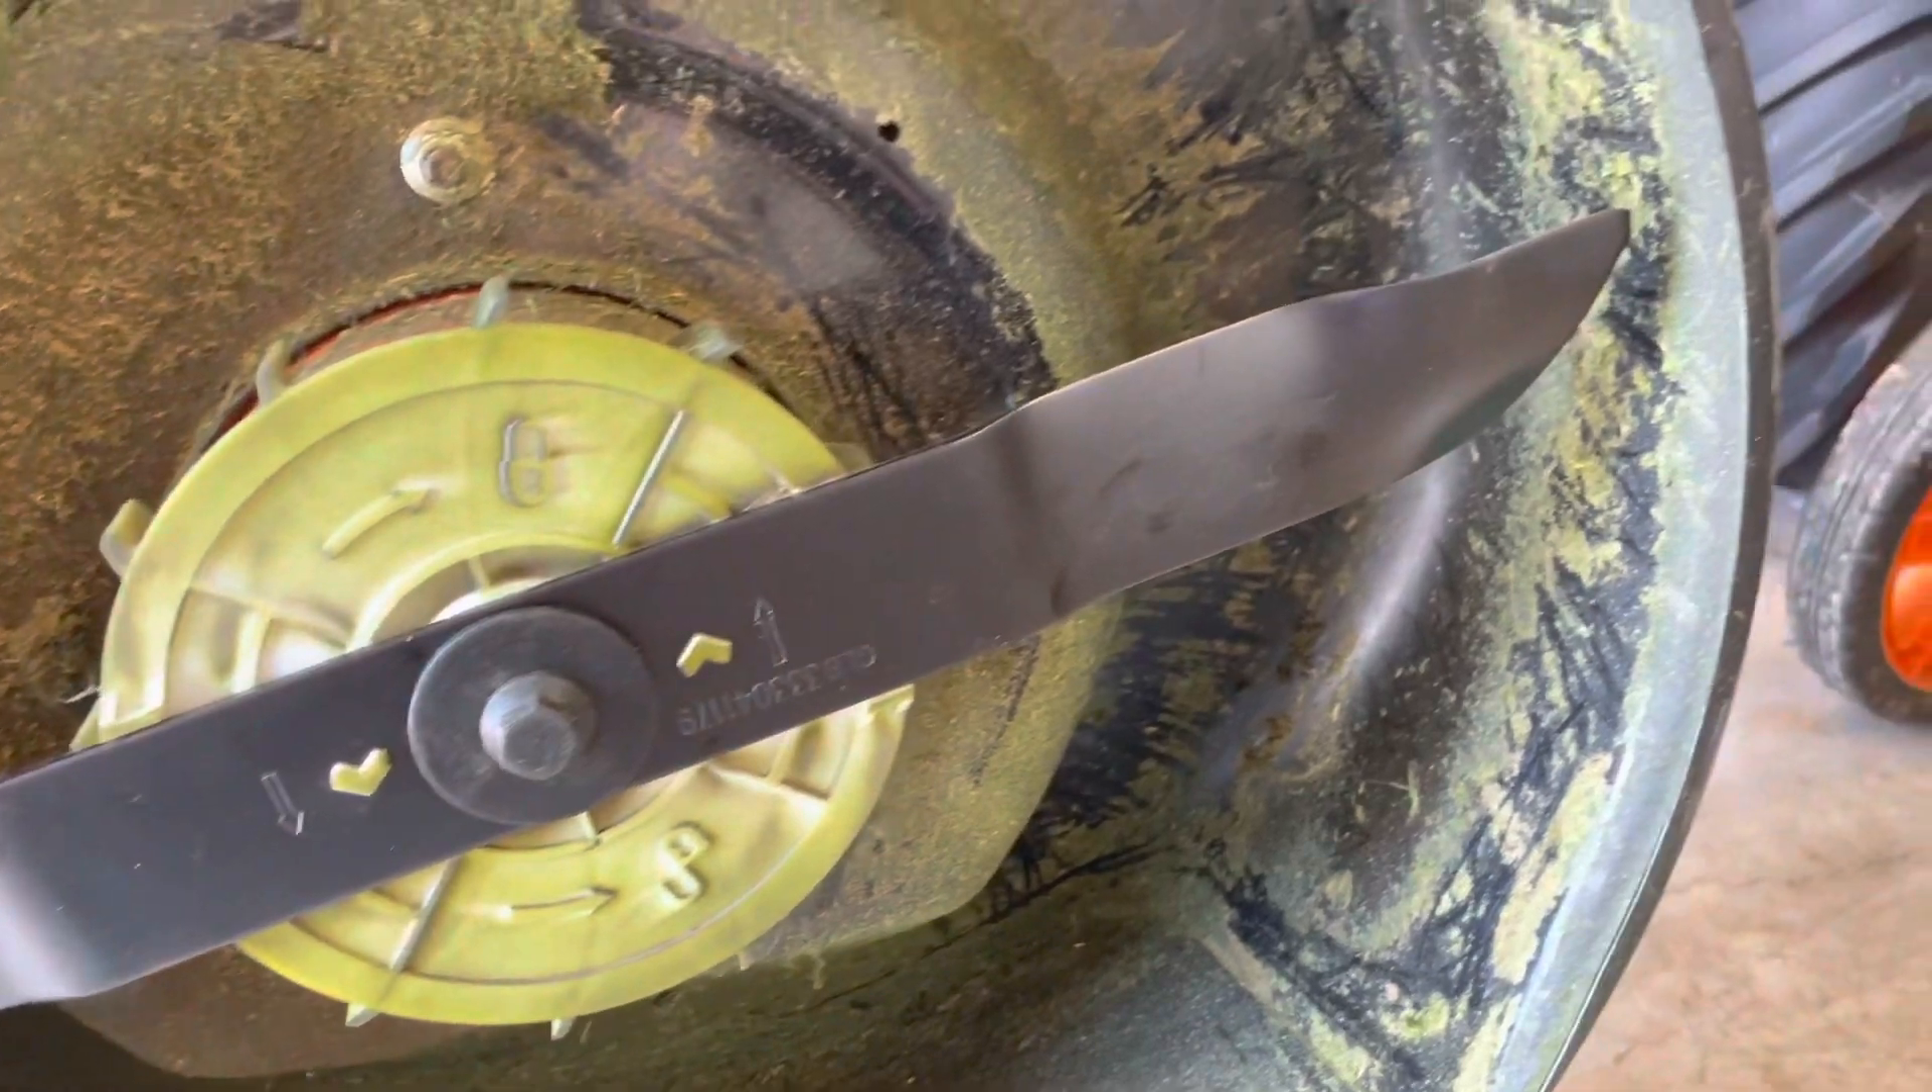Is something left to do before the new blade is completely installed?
No.